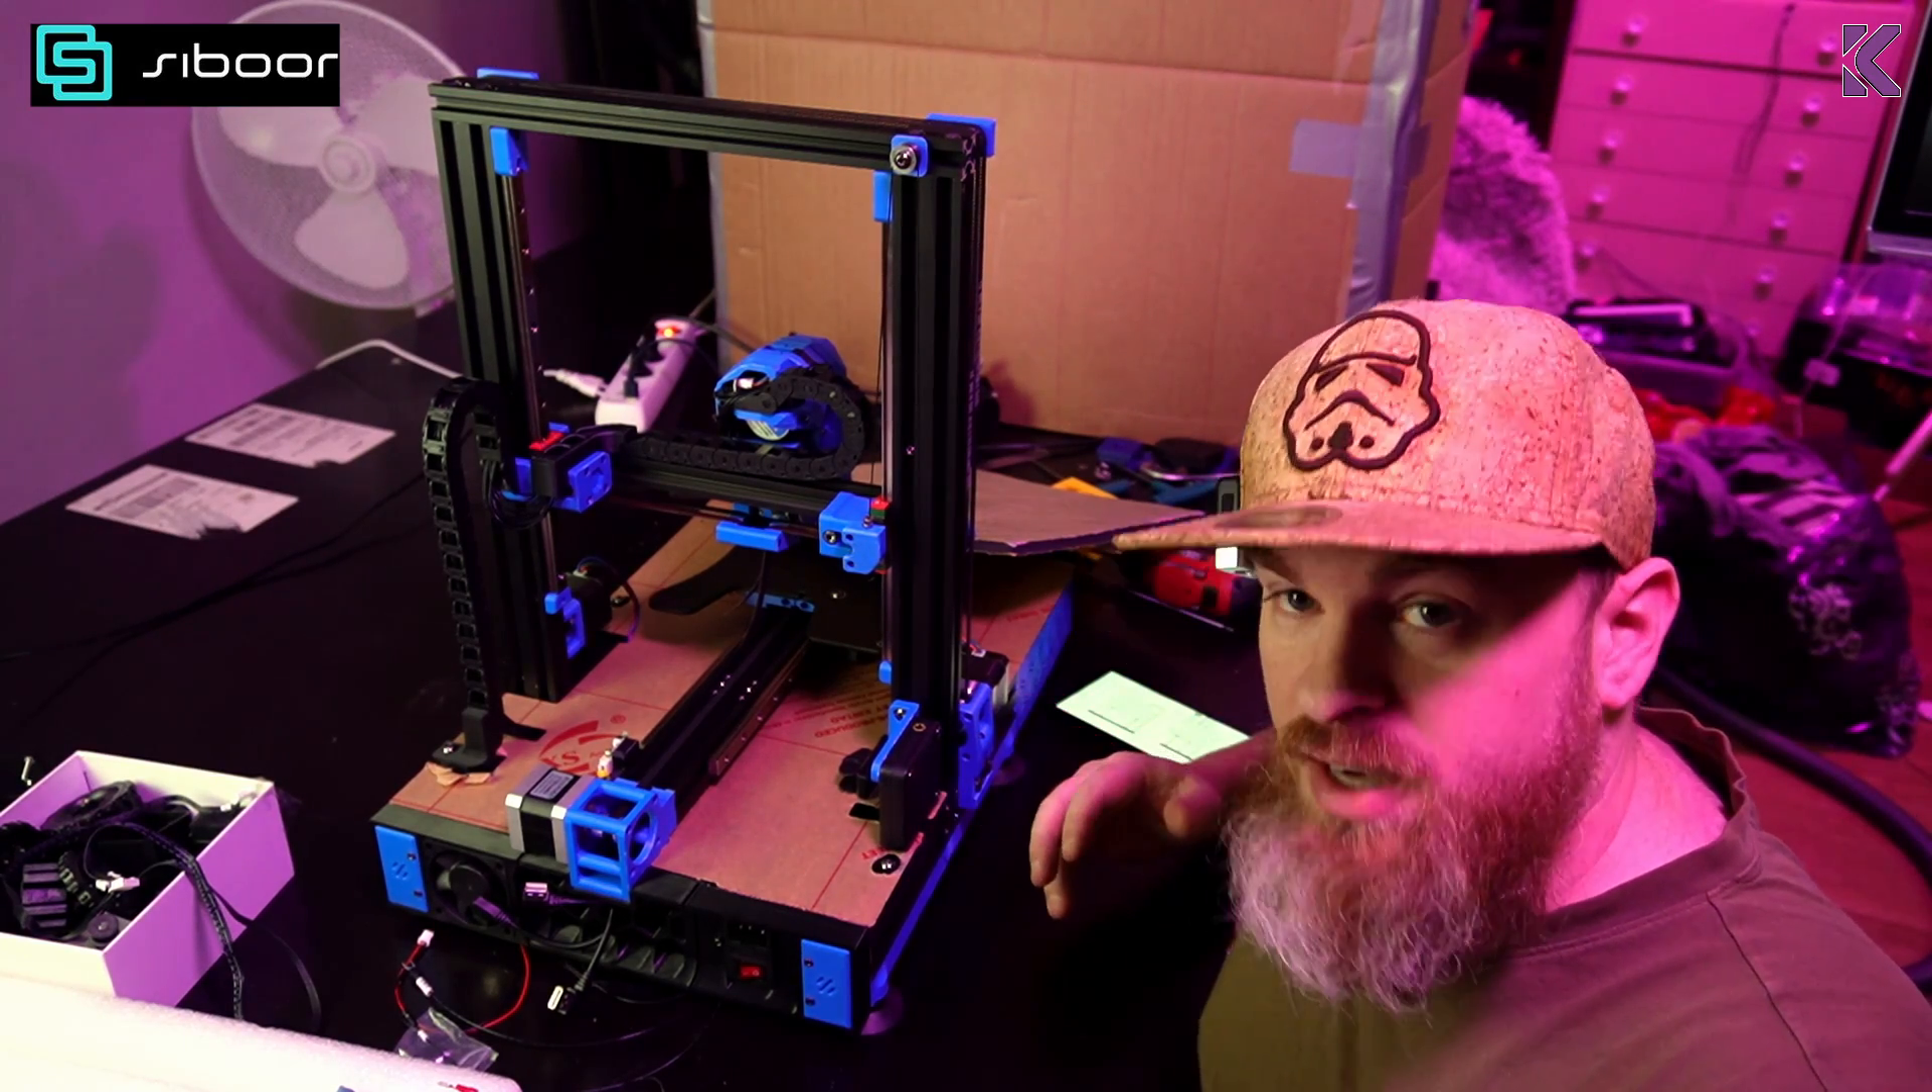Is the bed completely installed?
No.